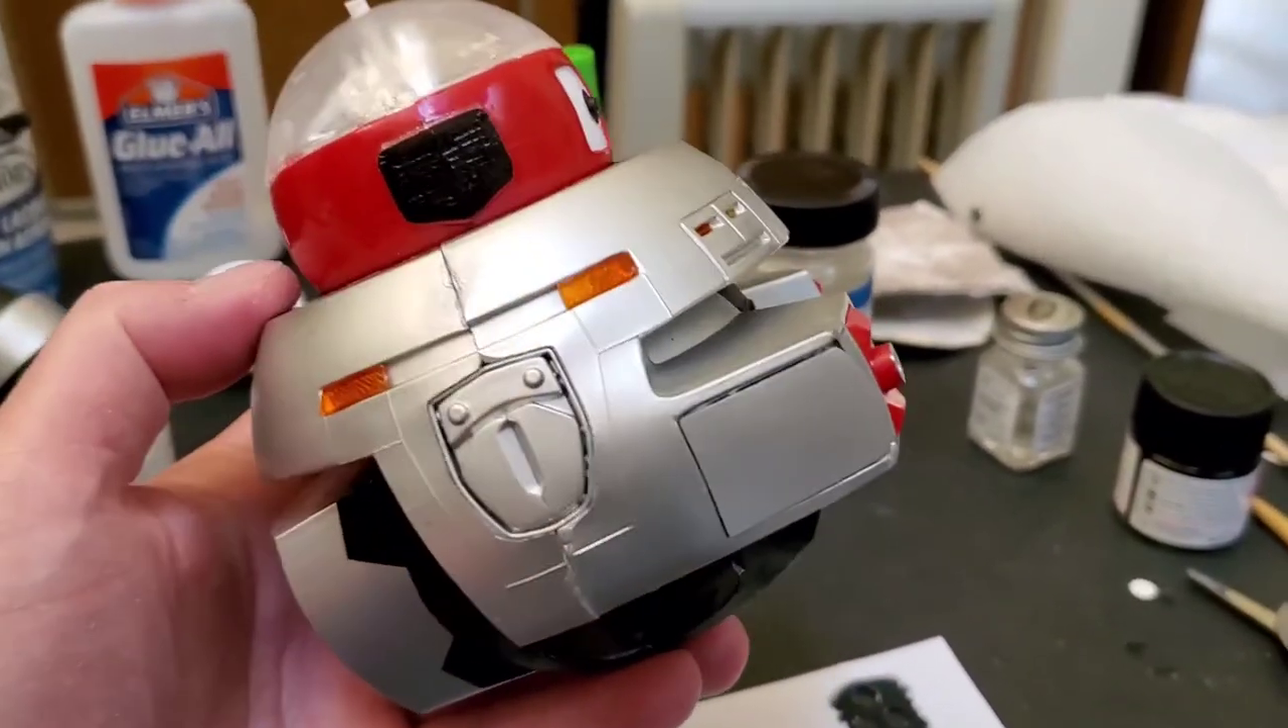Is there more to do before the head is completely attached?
No.